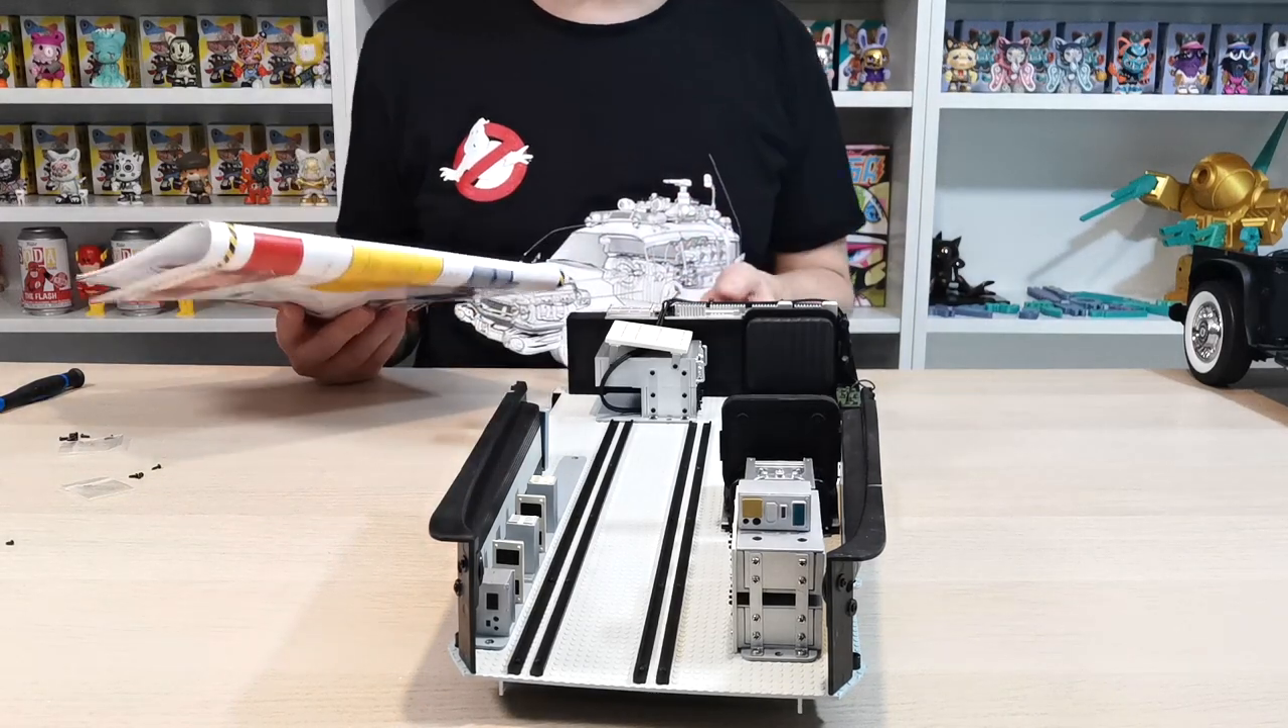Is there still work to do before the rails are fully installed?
No.